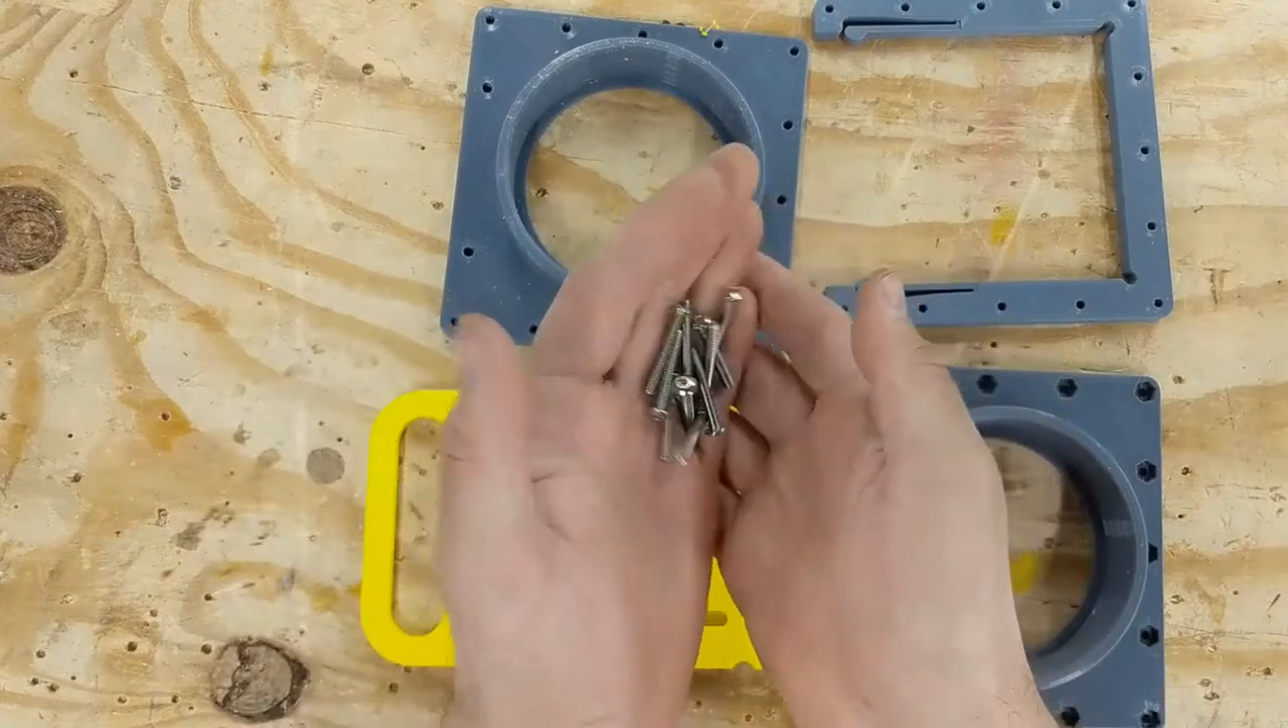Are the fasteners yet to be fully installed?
Yes.